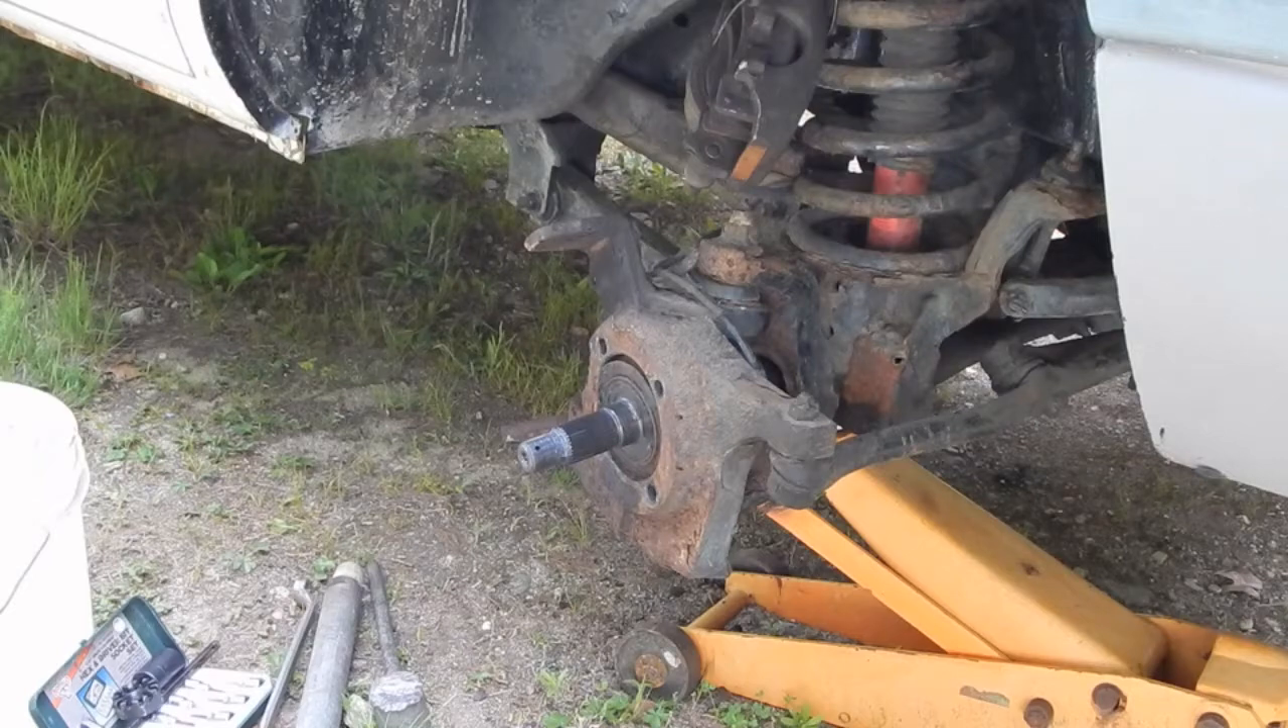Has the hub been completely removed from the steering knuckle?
Yes.